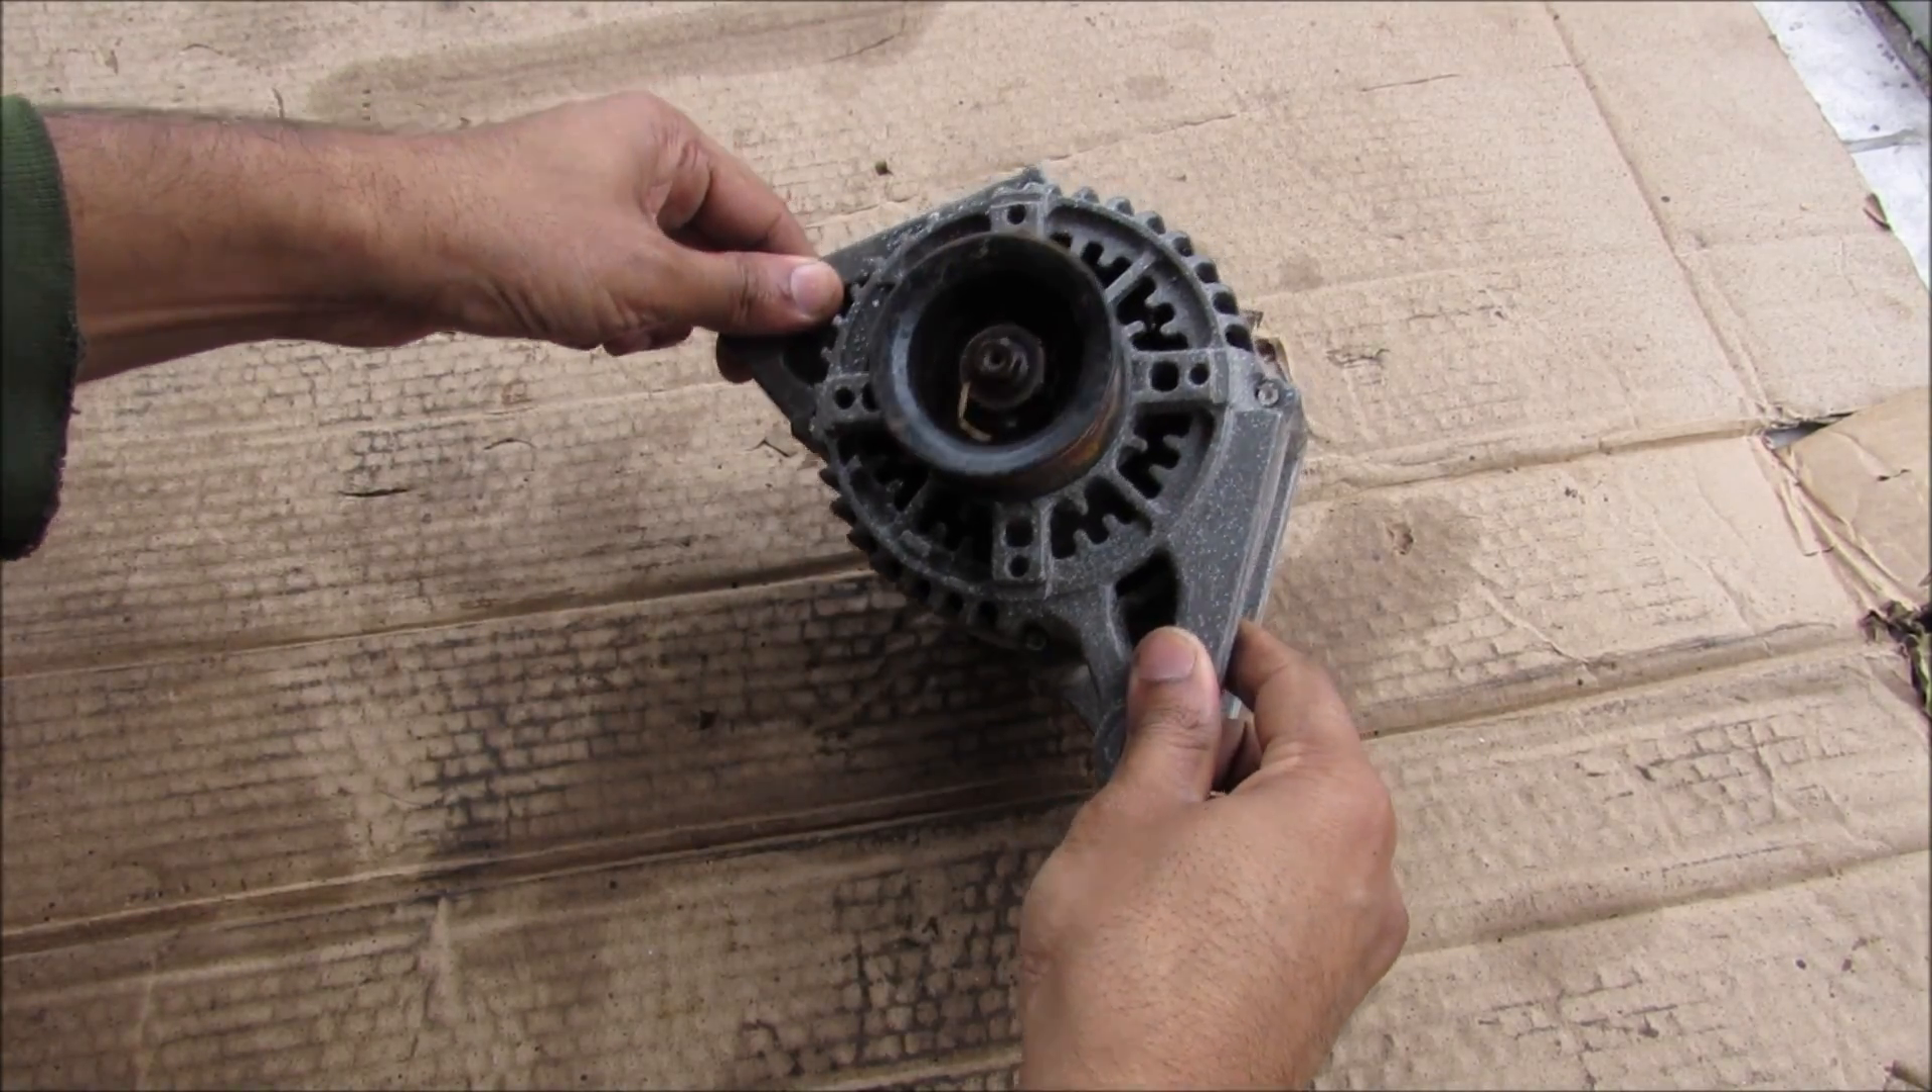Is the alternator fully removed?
Yes.